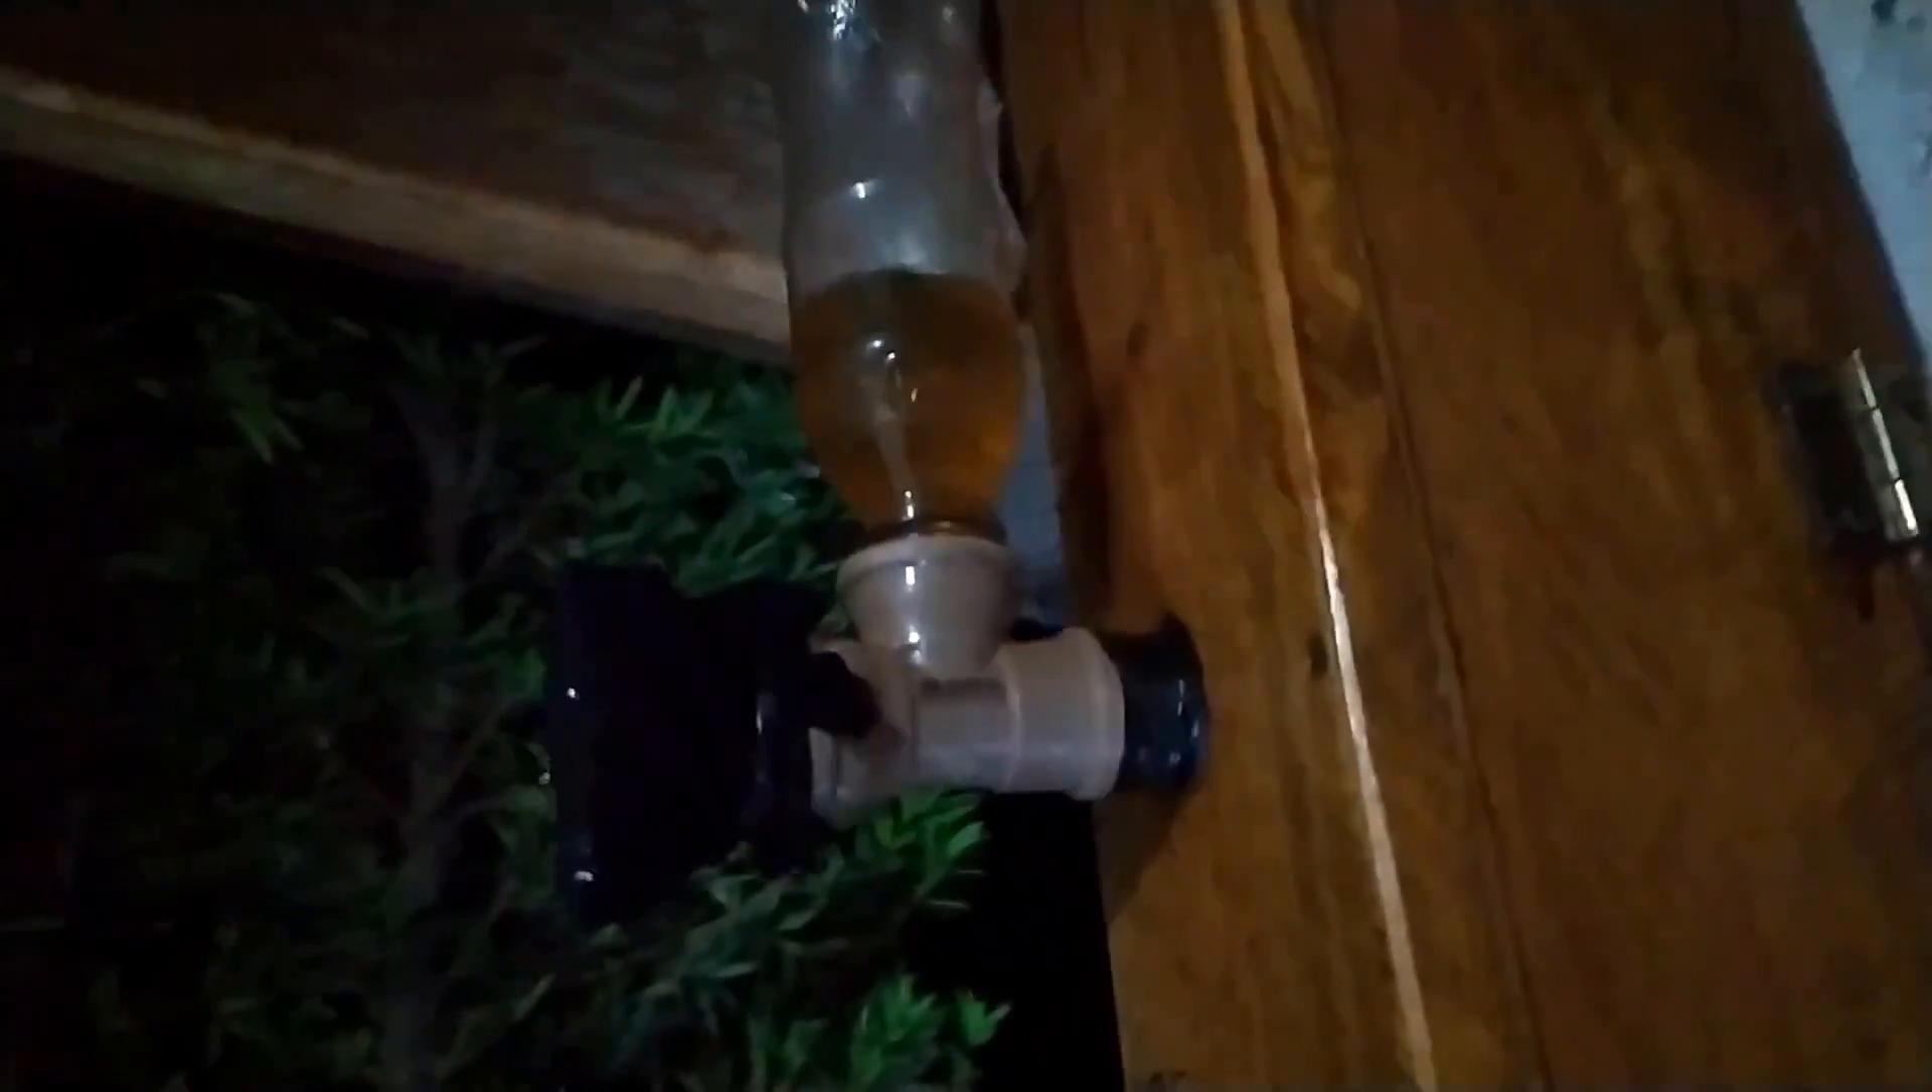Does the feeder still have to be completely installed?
No.